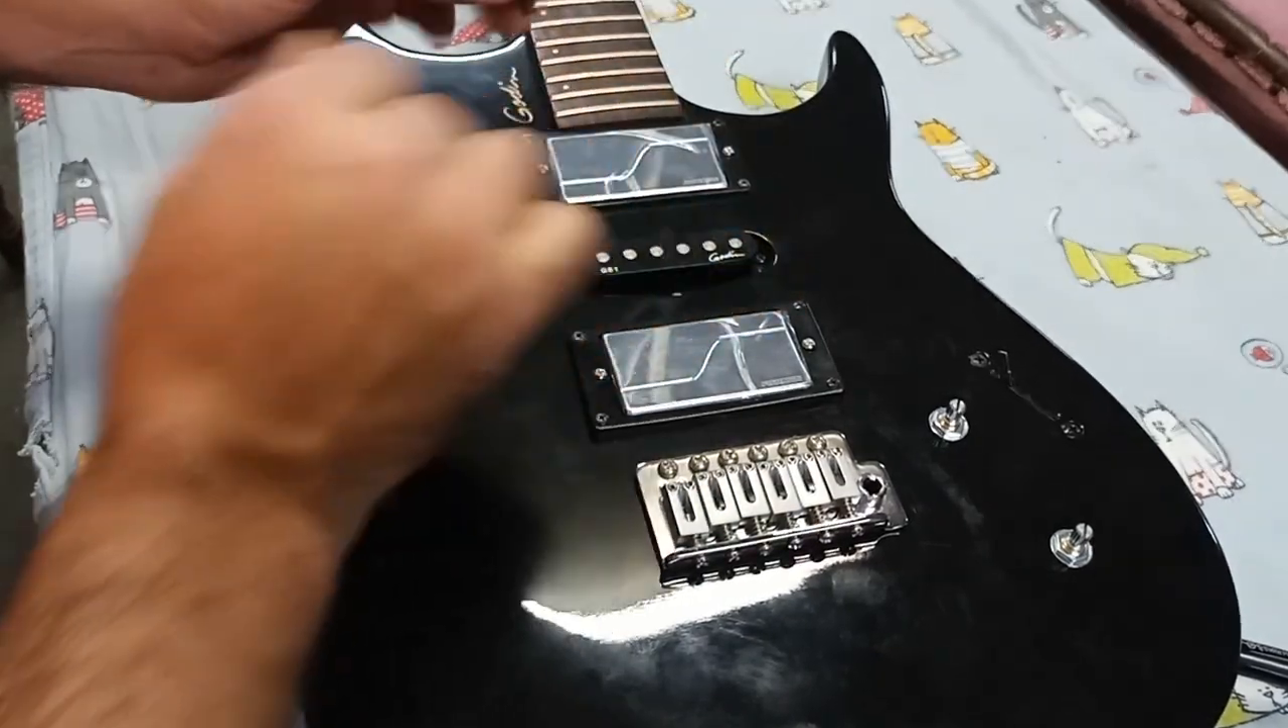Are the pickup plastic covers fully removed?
No.